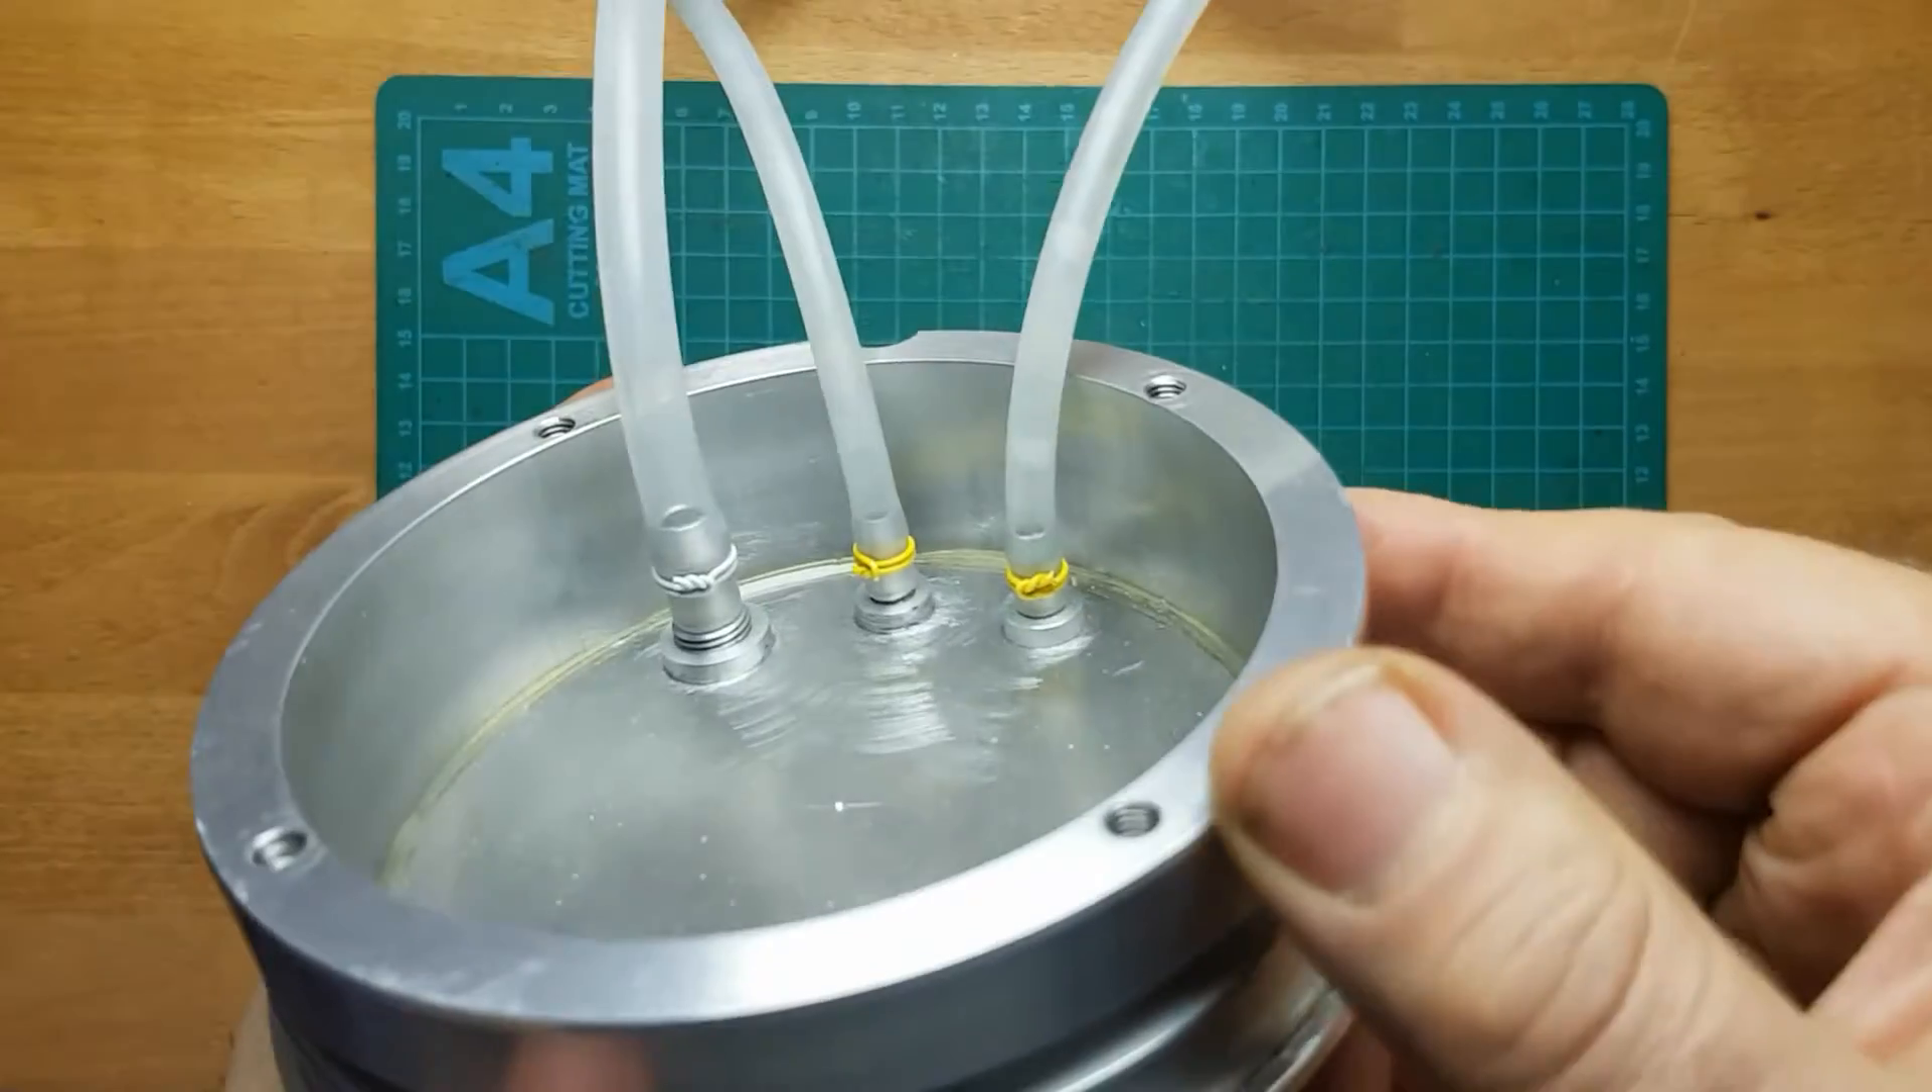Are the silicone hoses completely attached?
Yes.